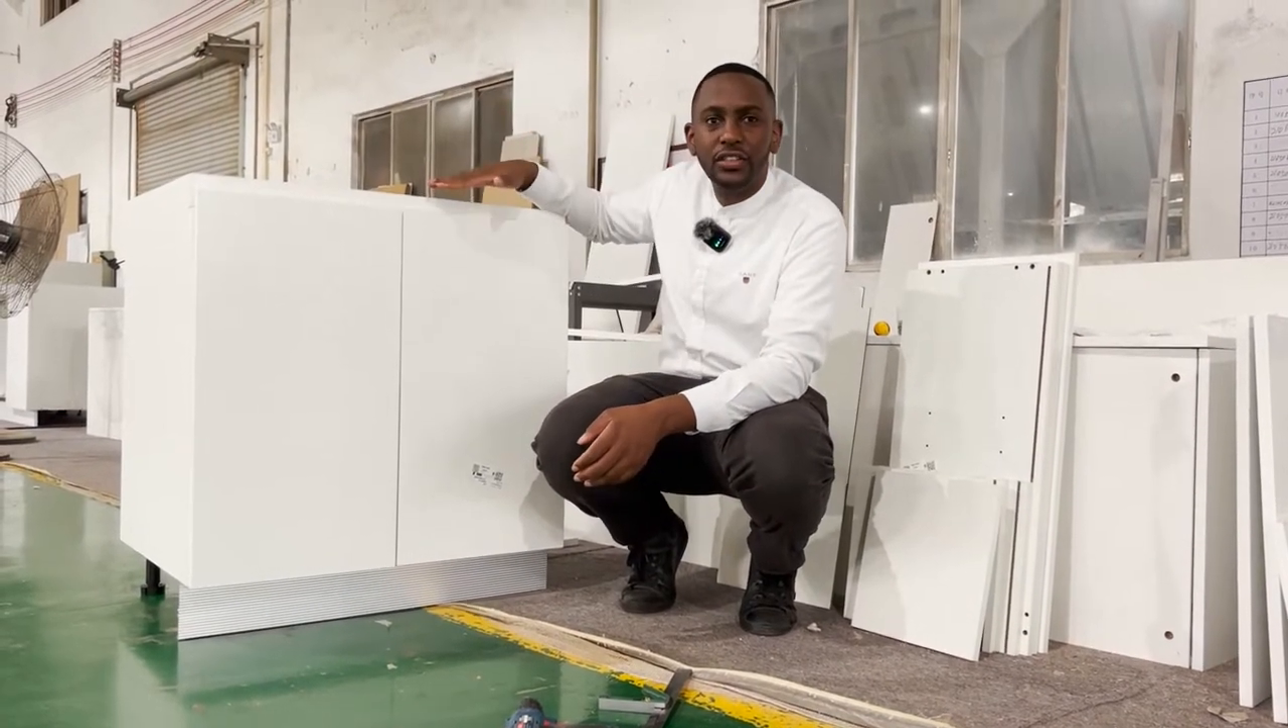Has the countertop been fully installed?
No.